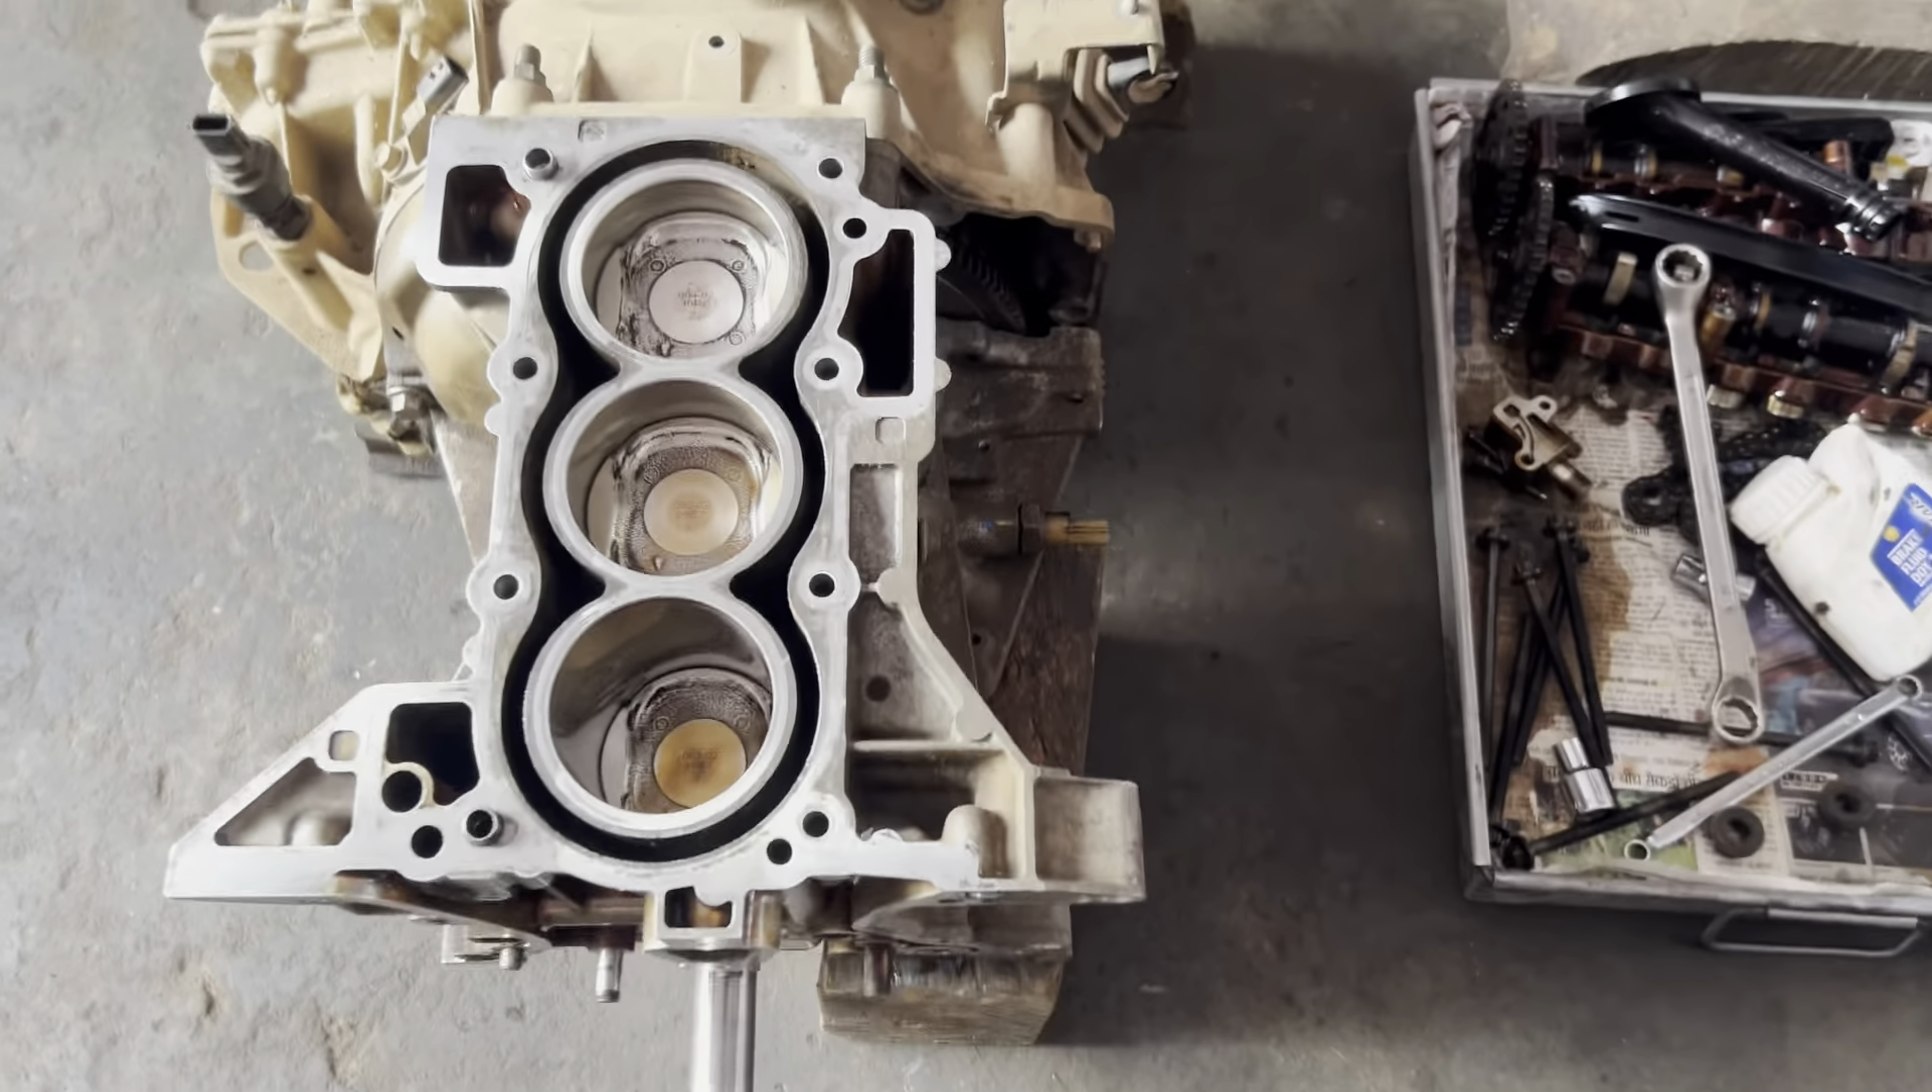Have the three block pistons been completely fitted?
Yes.